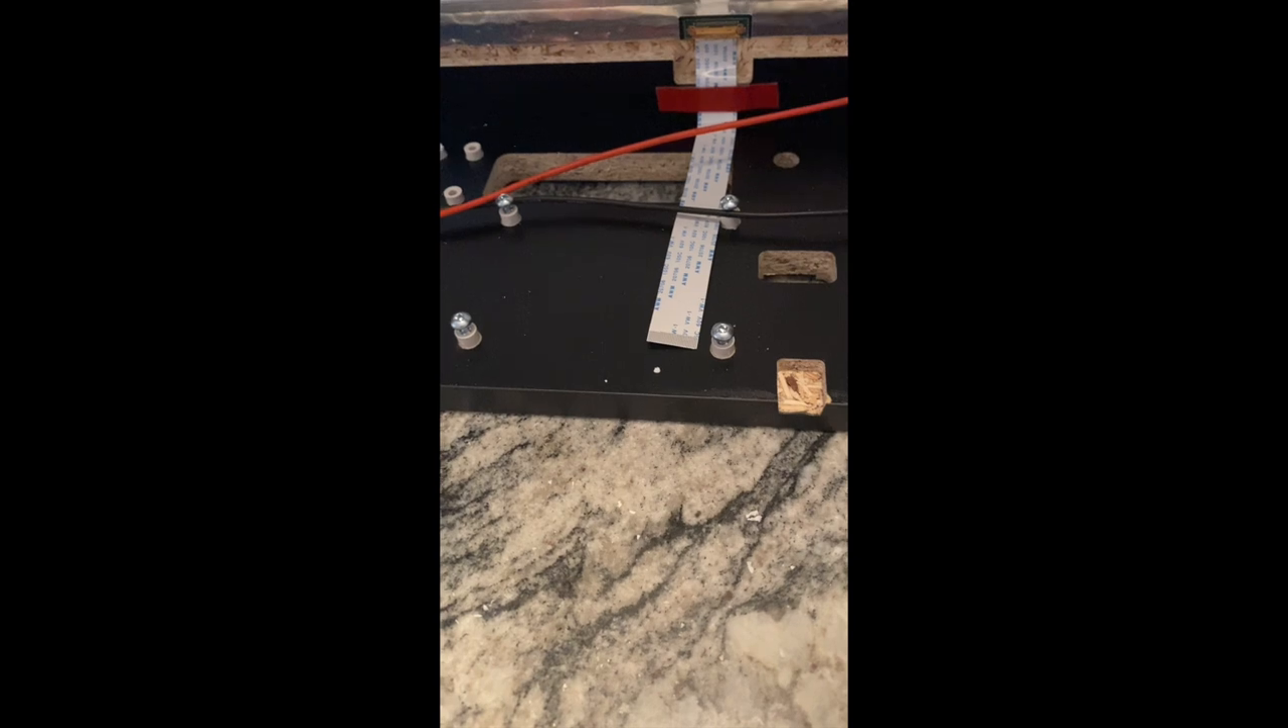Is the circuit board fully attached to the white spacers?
No.